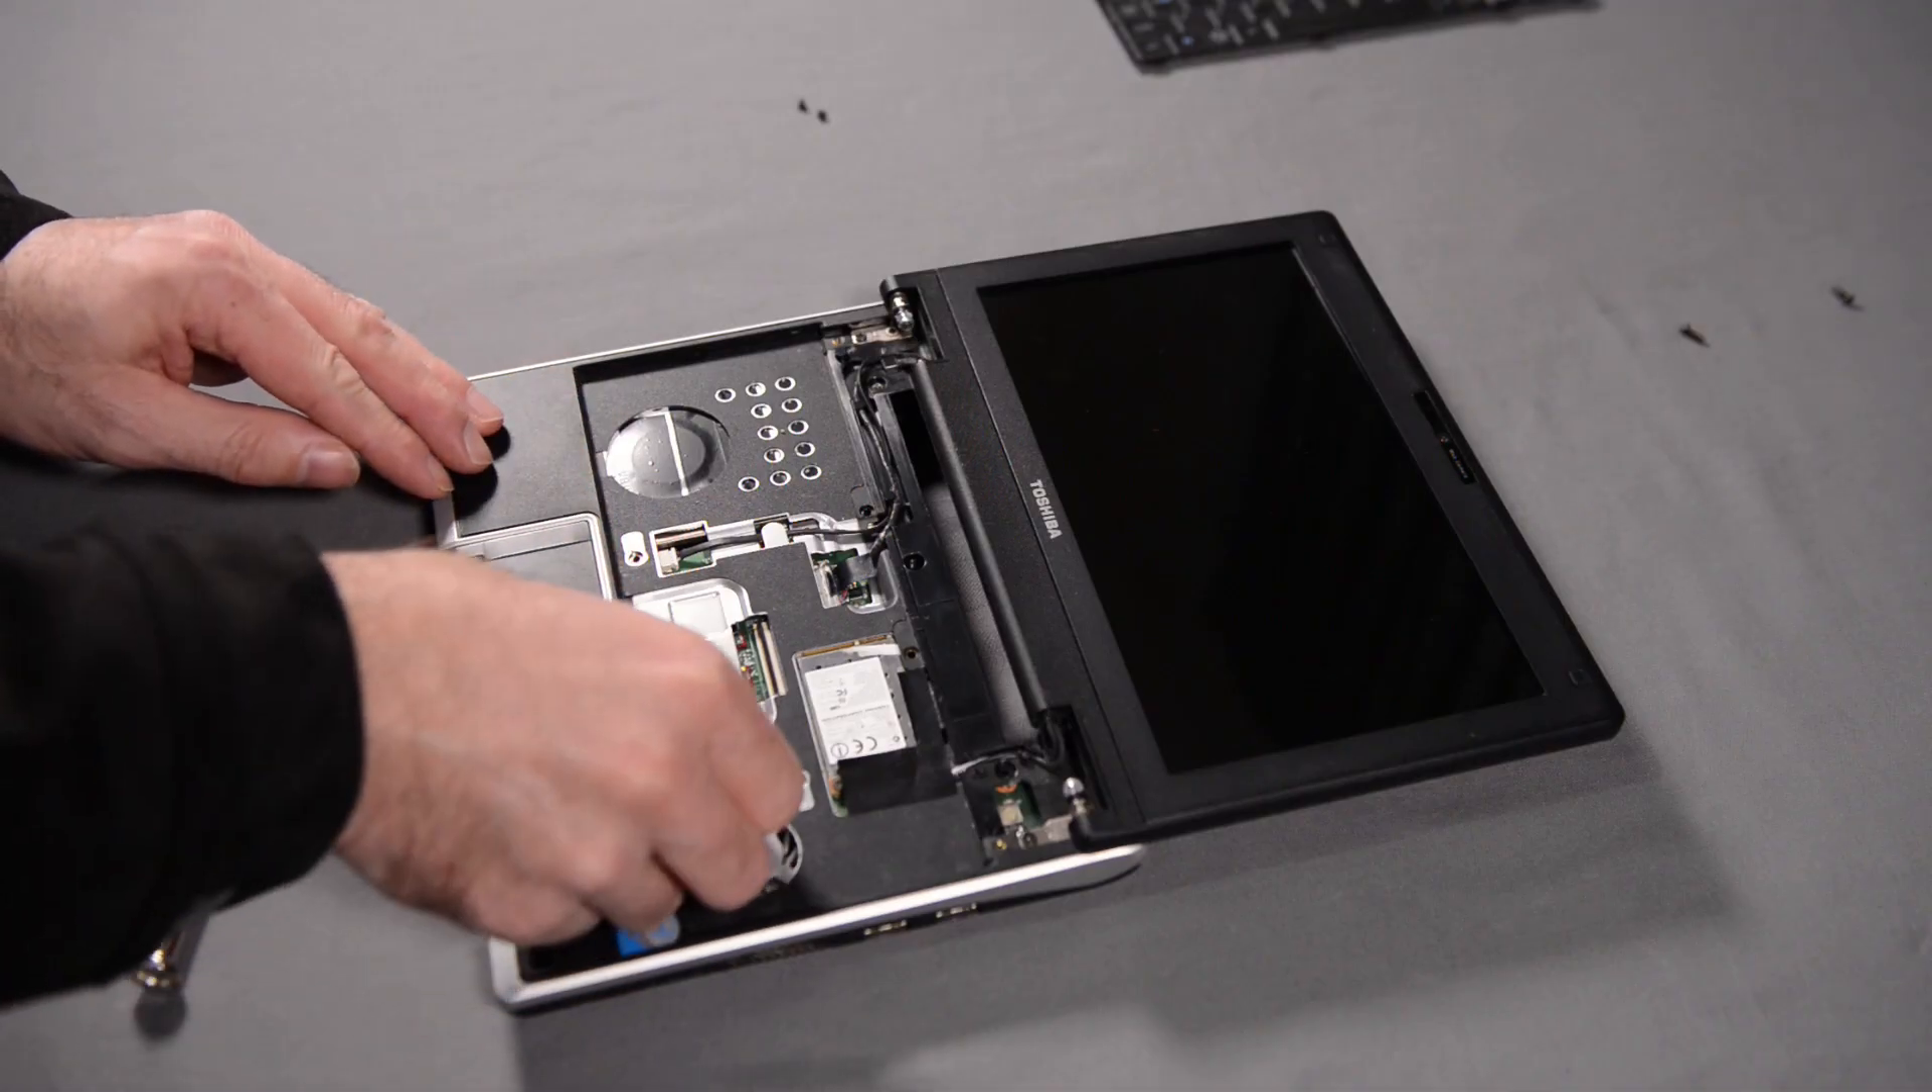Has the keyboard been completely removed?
Yes.